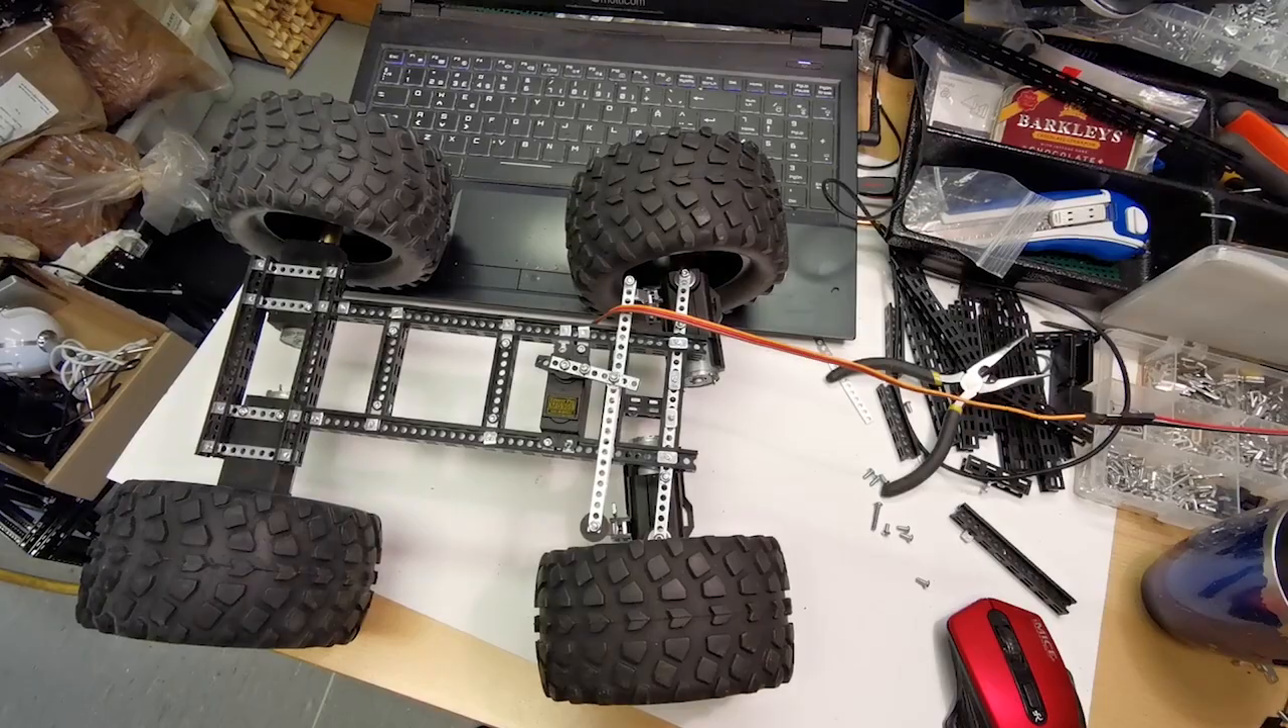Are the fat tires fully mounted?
Yes.